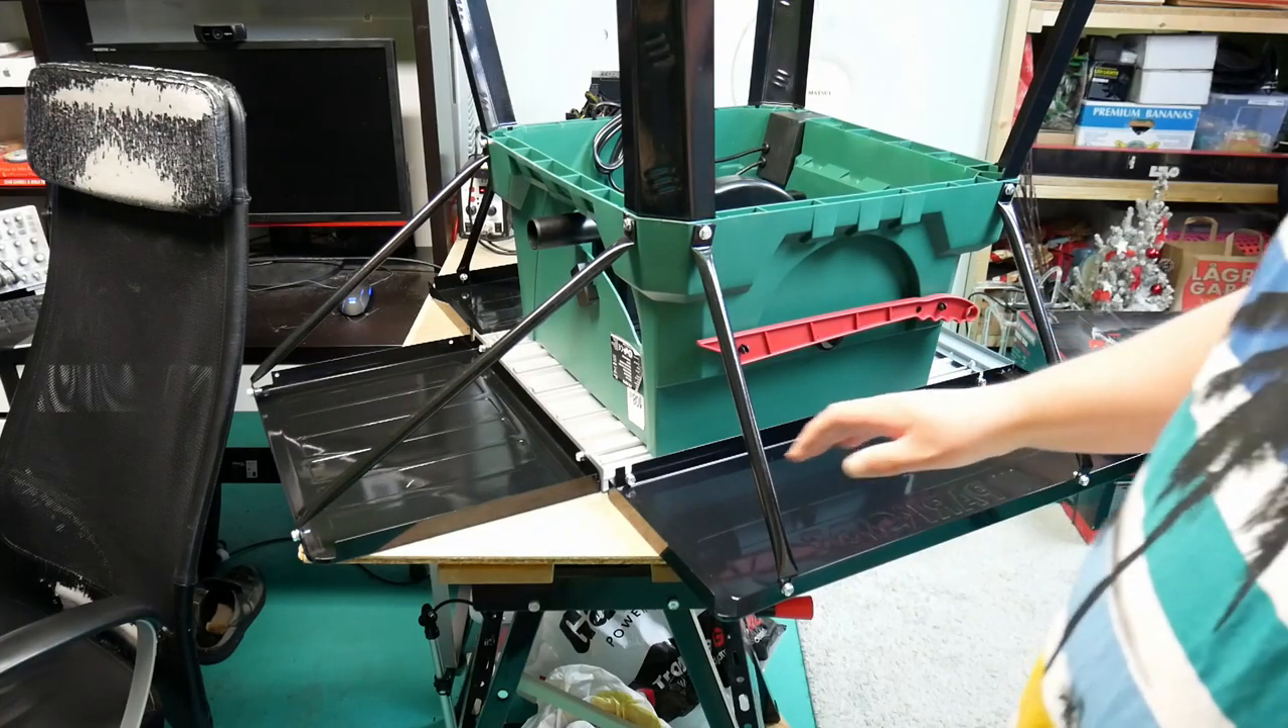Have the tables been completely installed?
Yes.